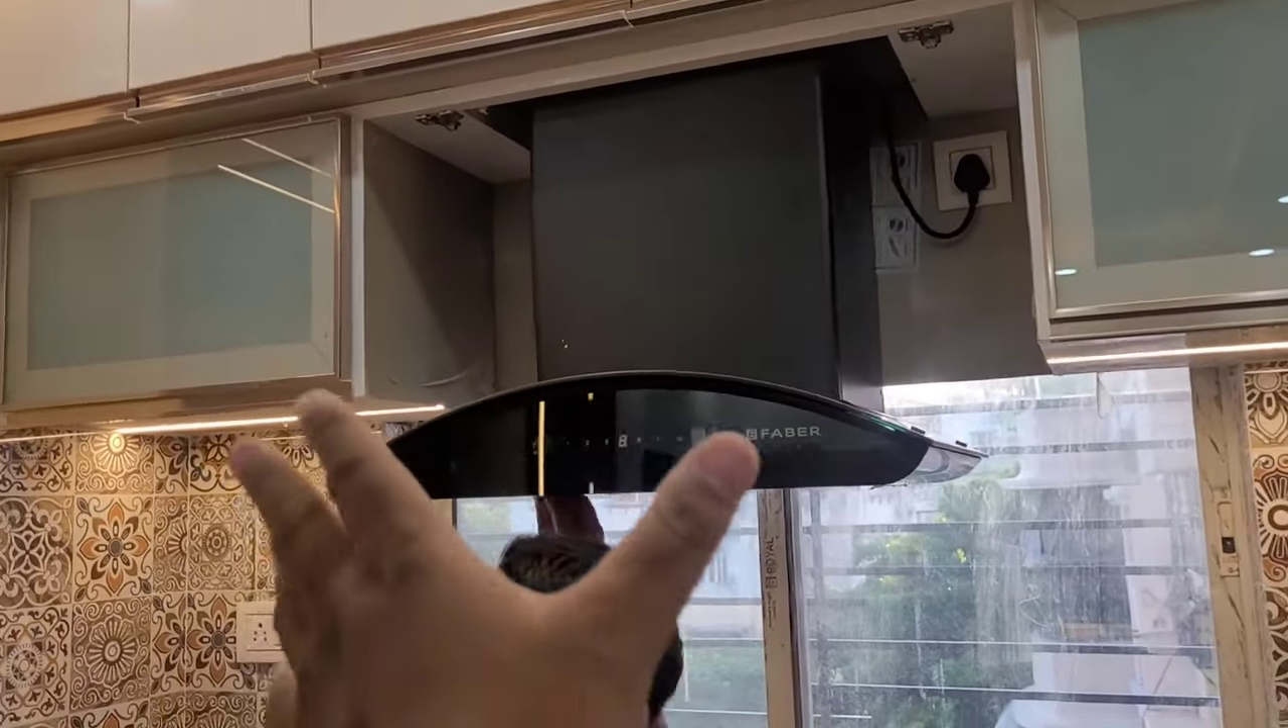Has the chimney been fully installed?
Yes.